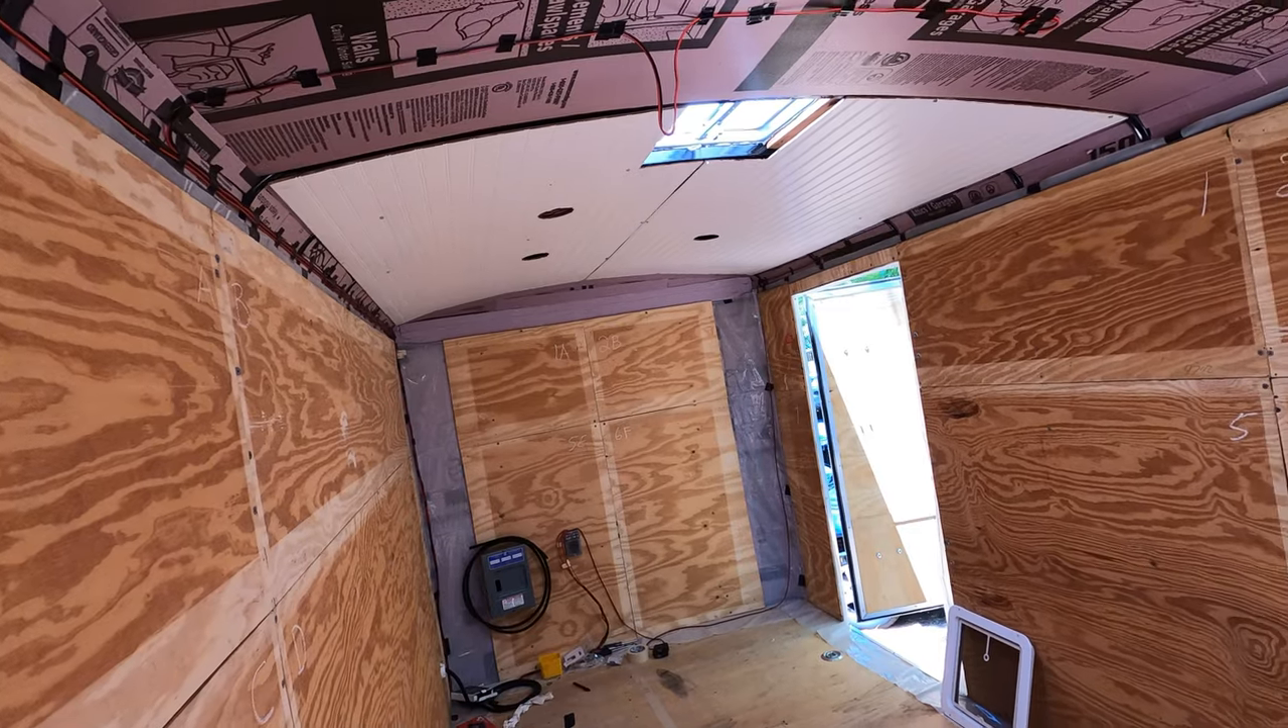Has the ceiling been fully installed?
No.